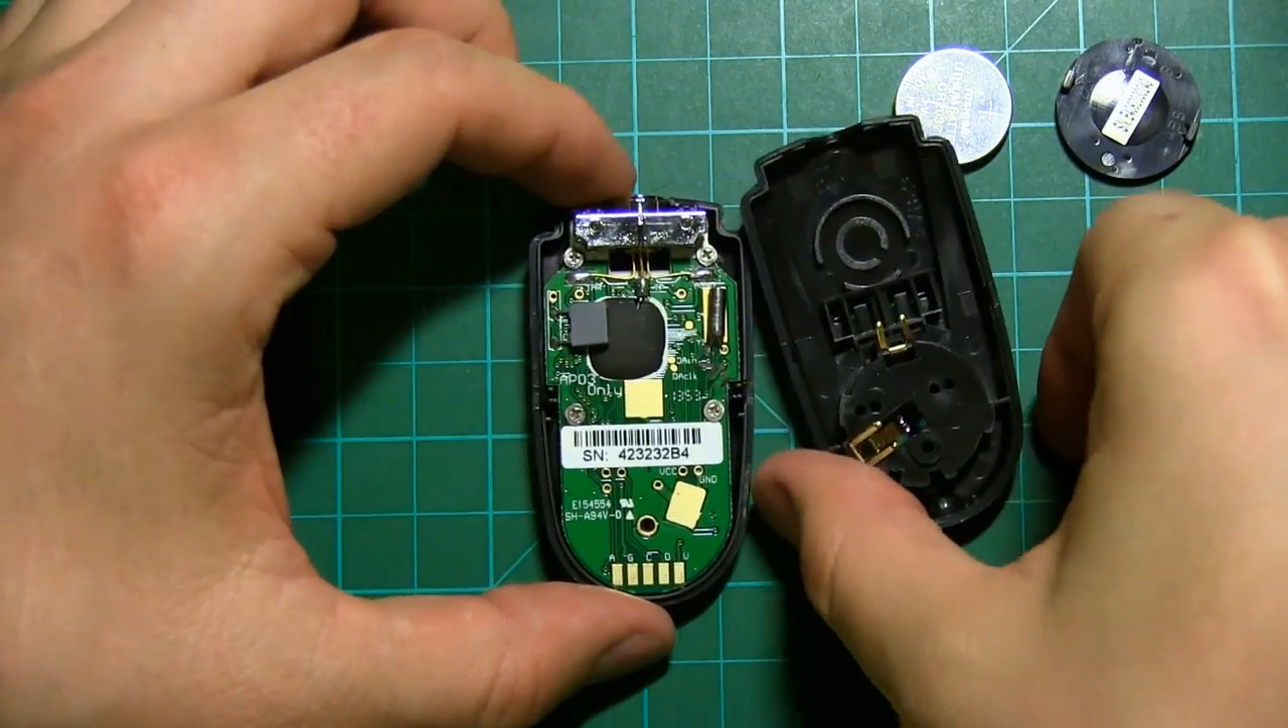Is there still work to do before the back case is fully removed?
No.